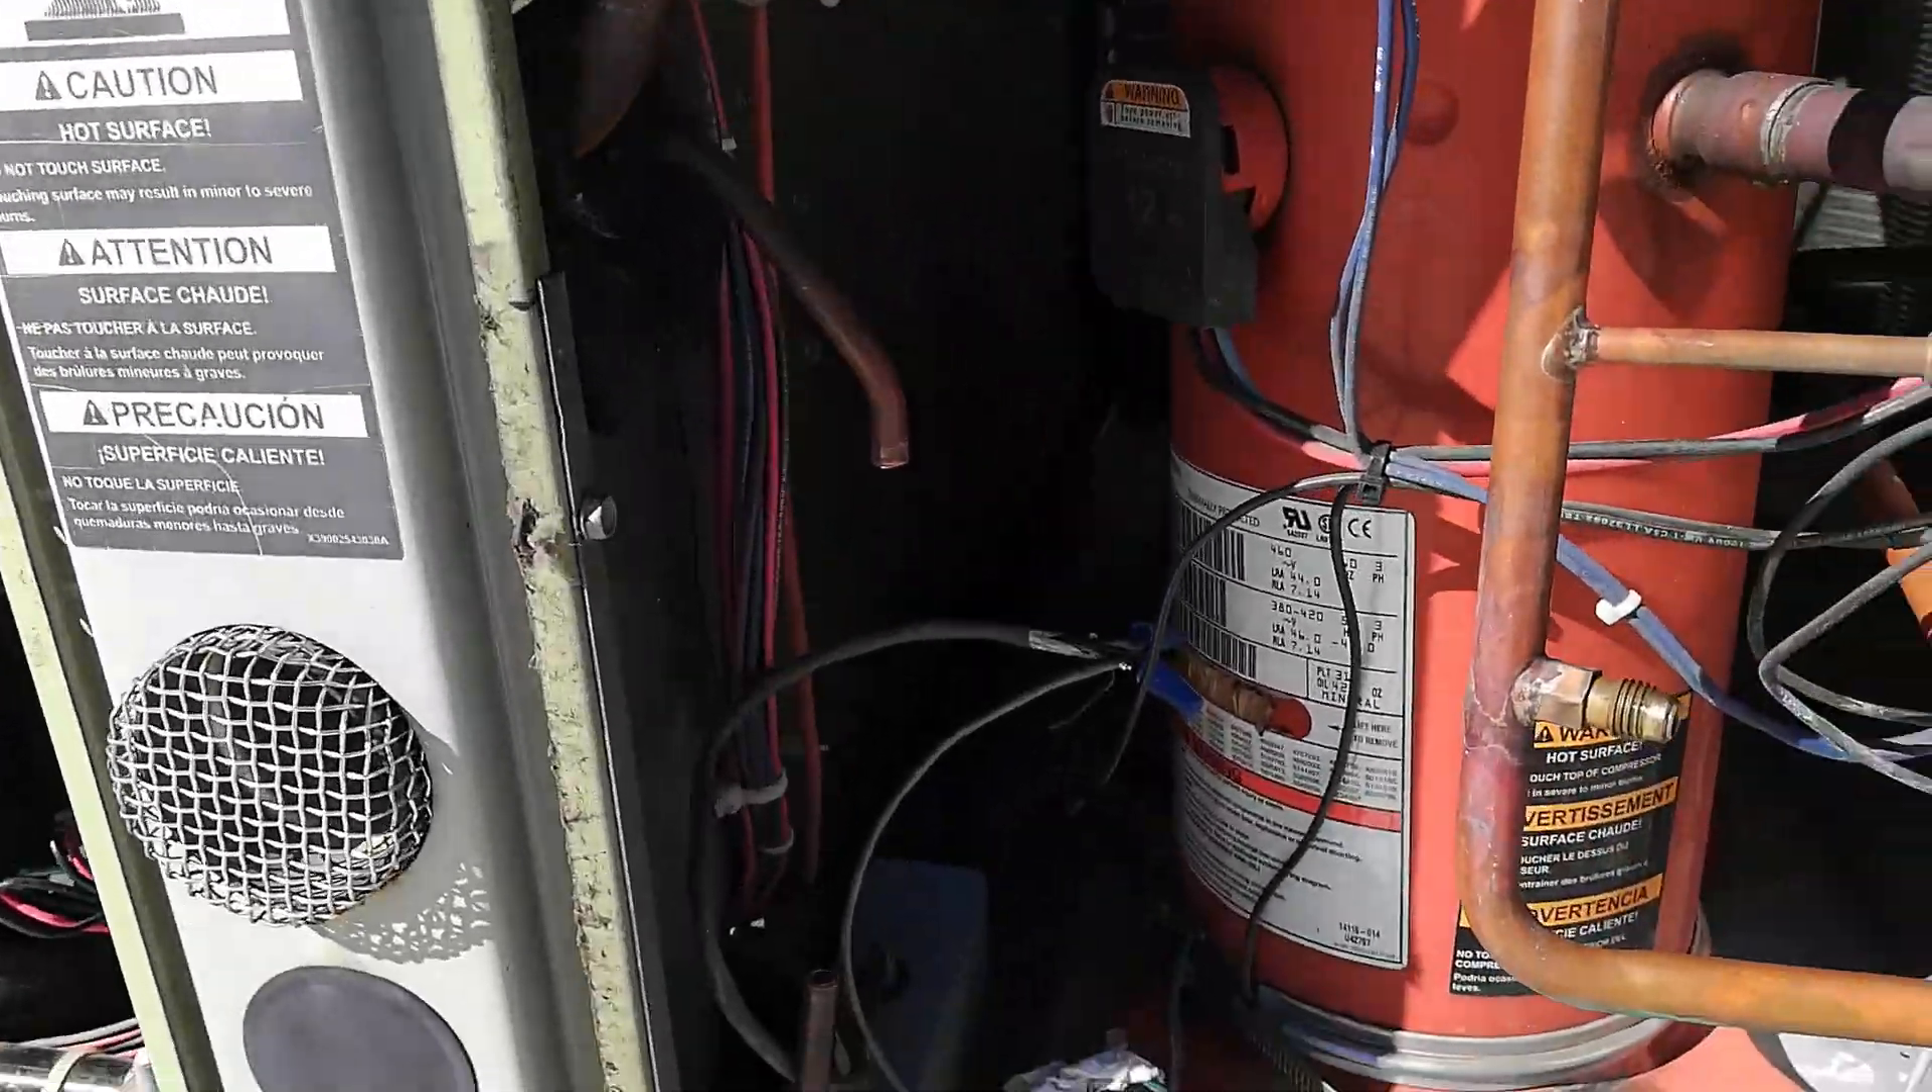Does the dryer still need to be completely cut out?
No.